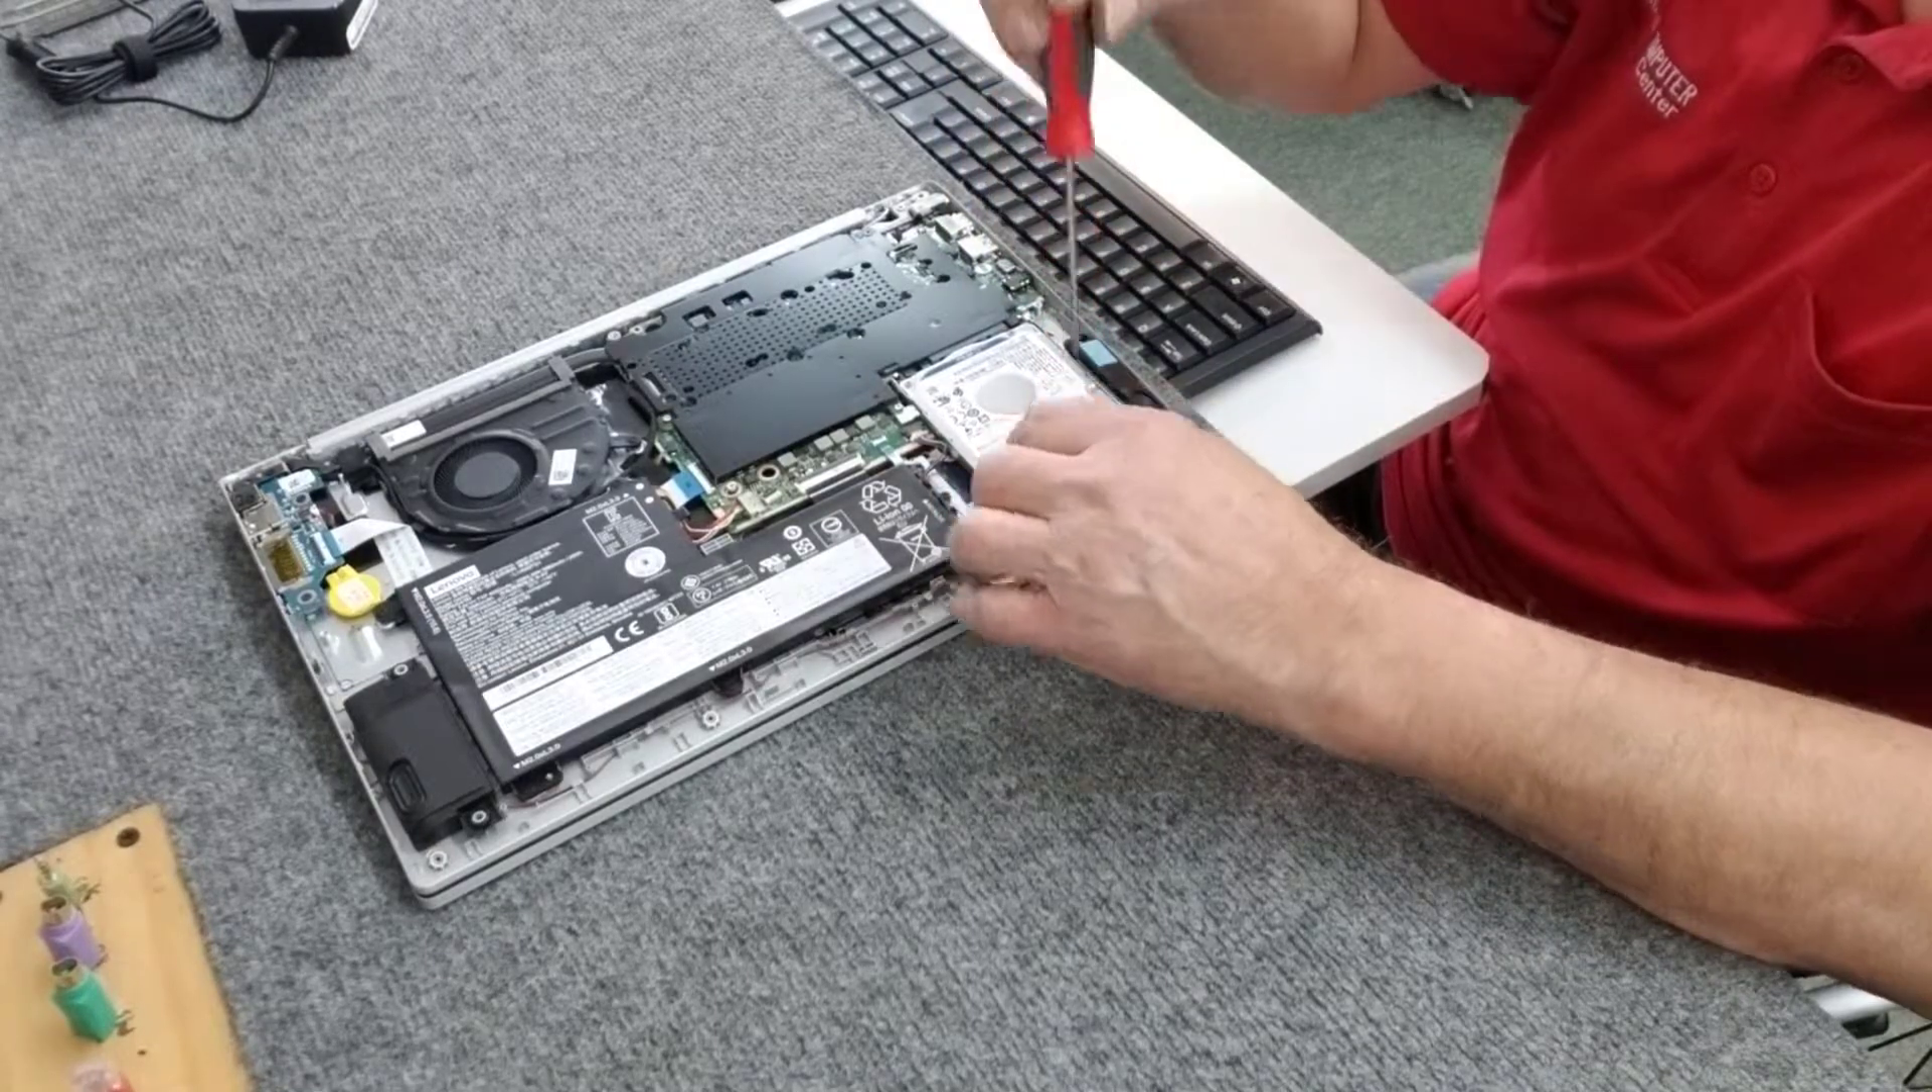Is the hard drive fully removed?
No.